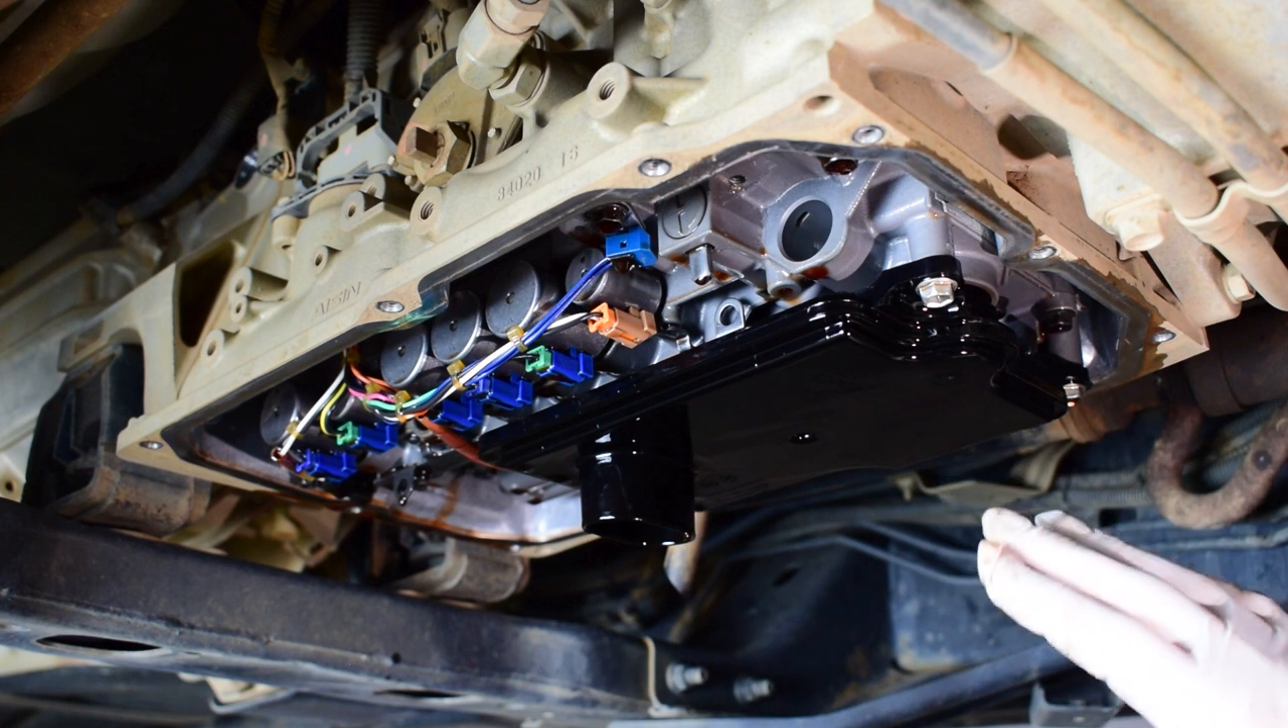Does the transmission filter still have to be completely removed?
Yes.